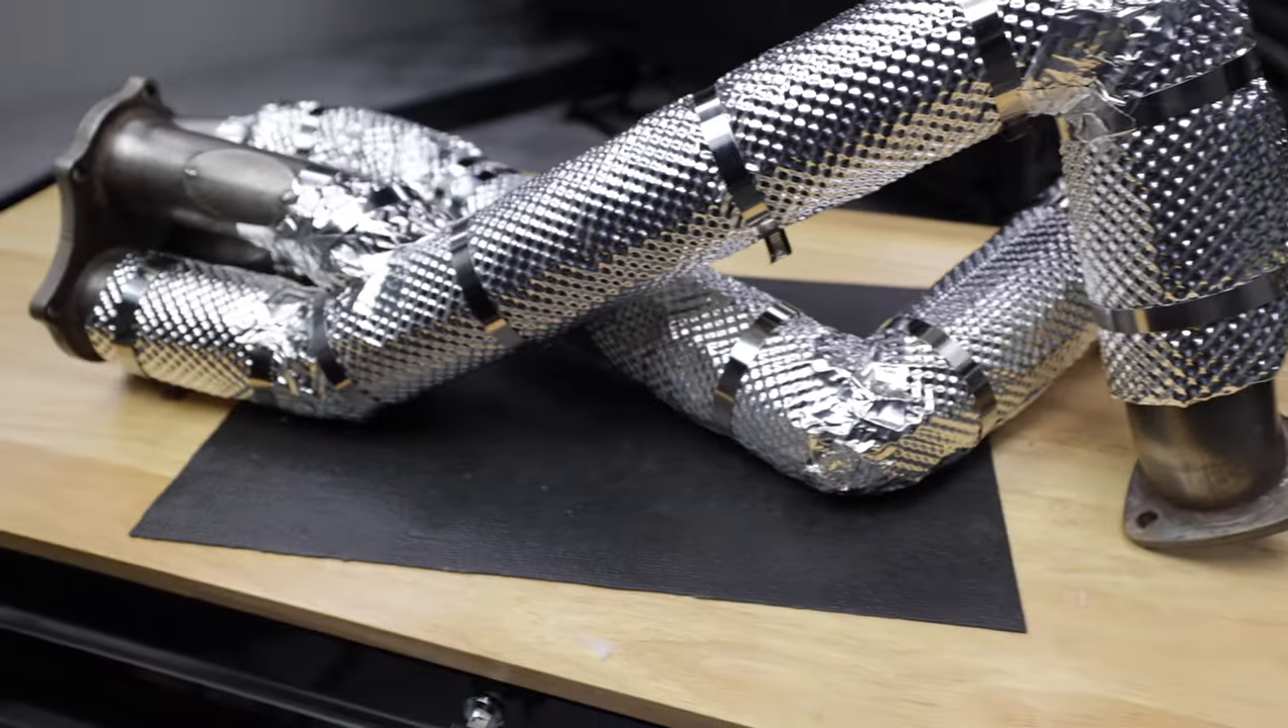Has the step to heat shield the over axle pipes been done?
Yes.